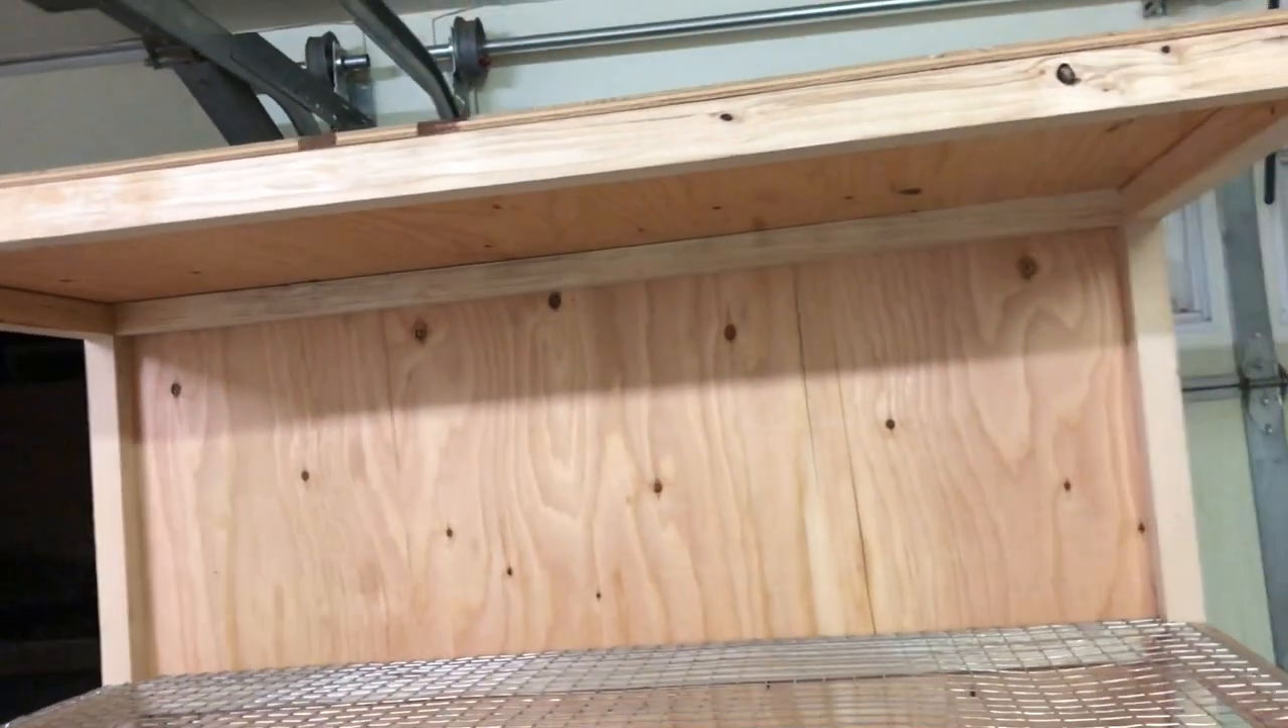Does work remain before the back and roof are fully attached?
No.